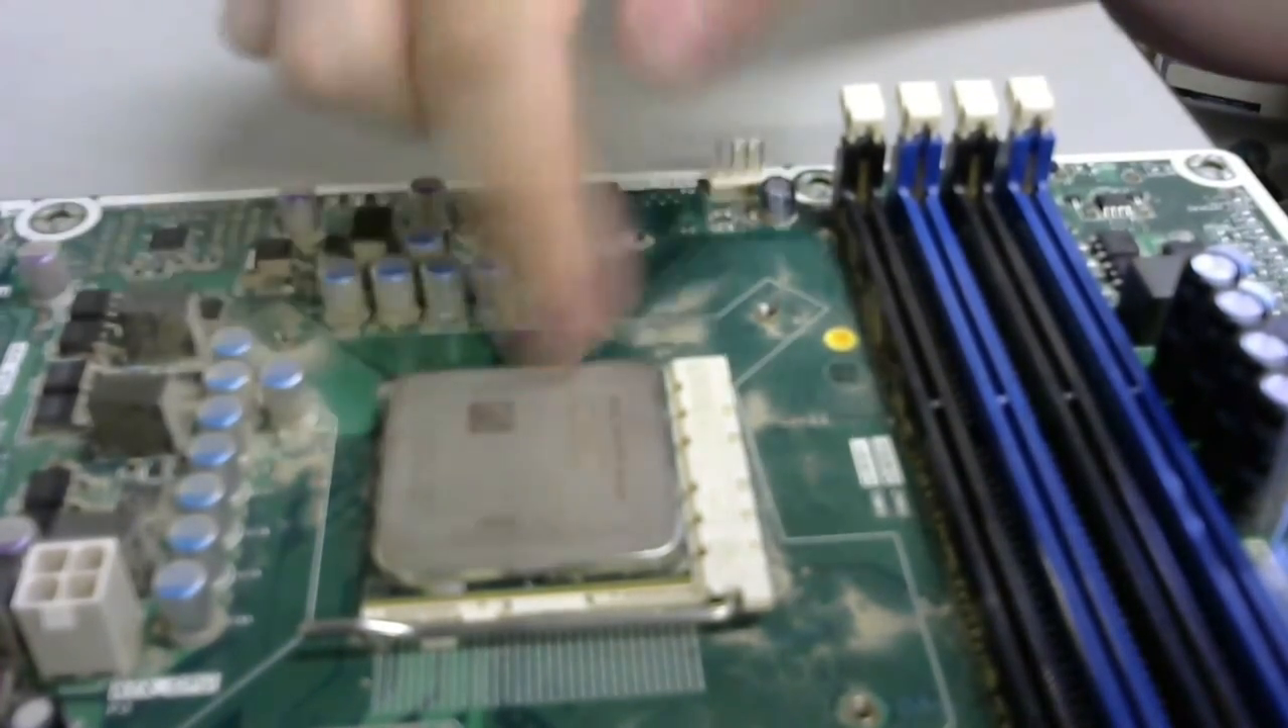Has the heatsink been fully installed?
No.